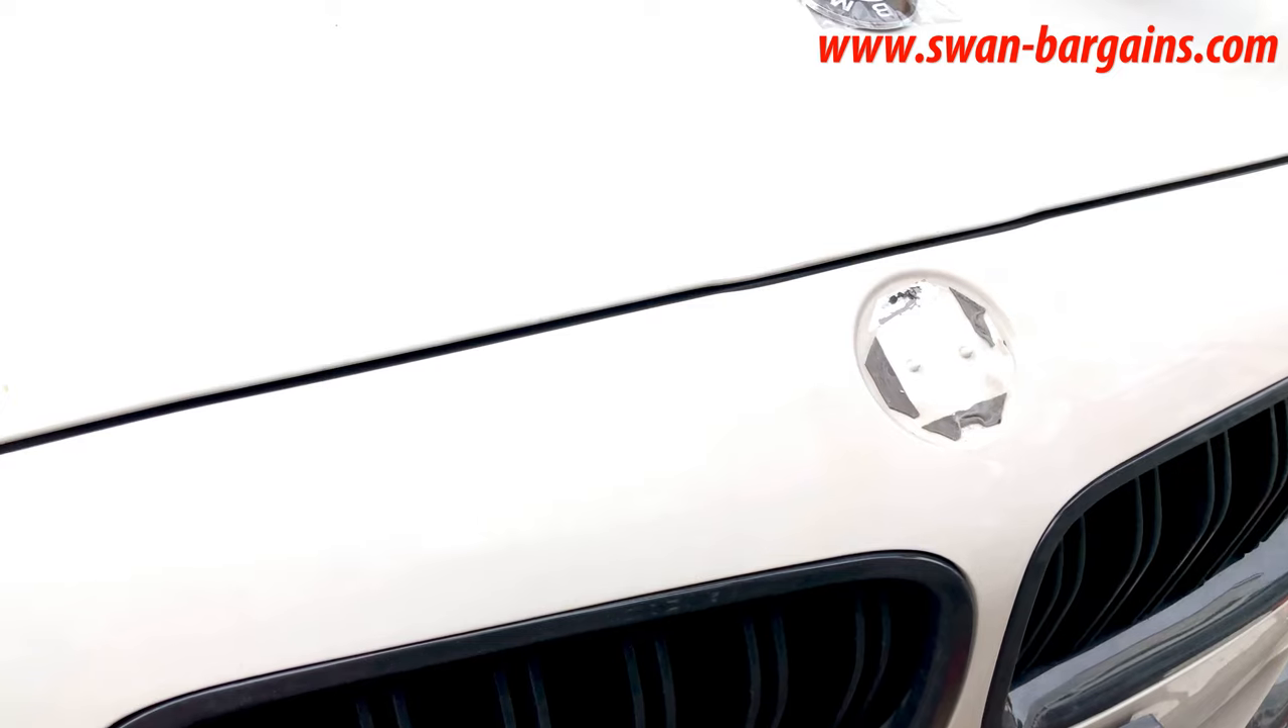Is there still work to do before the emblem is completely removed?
No.